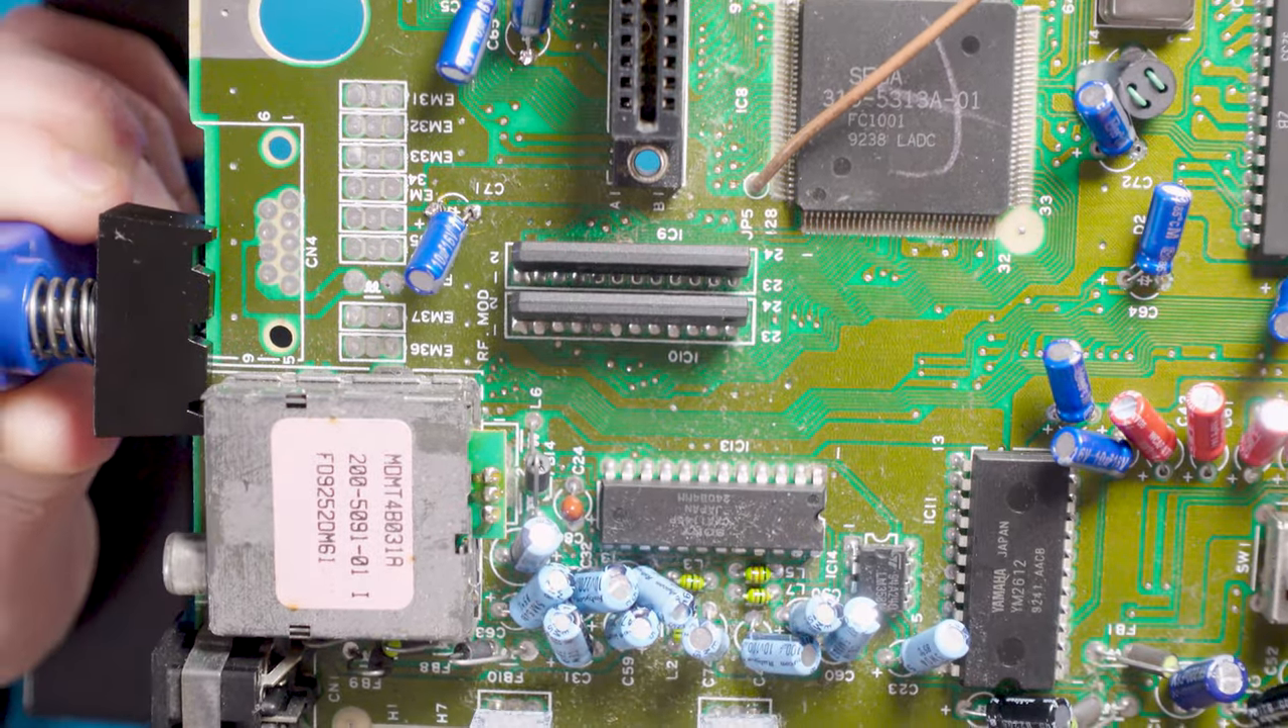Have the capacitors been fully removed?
No.